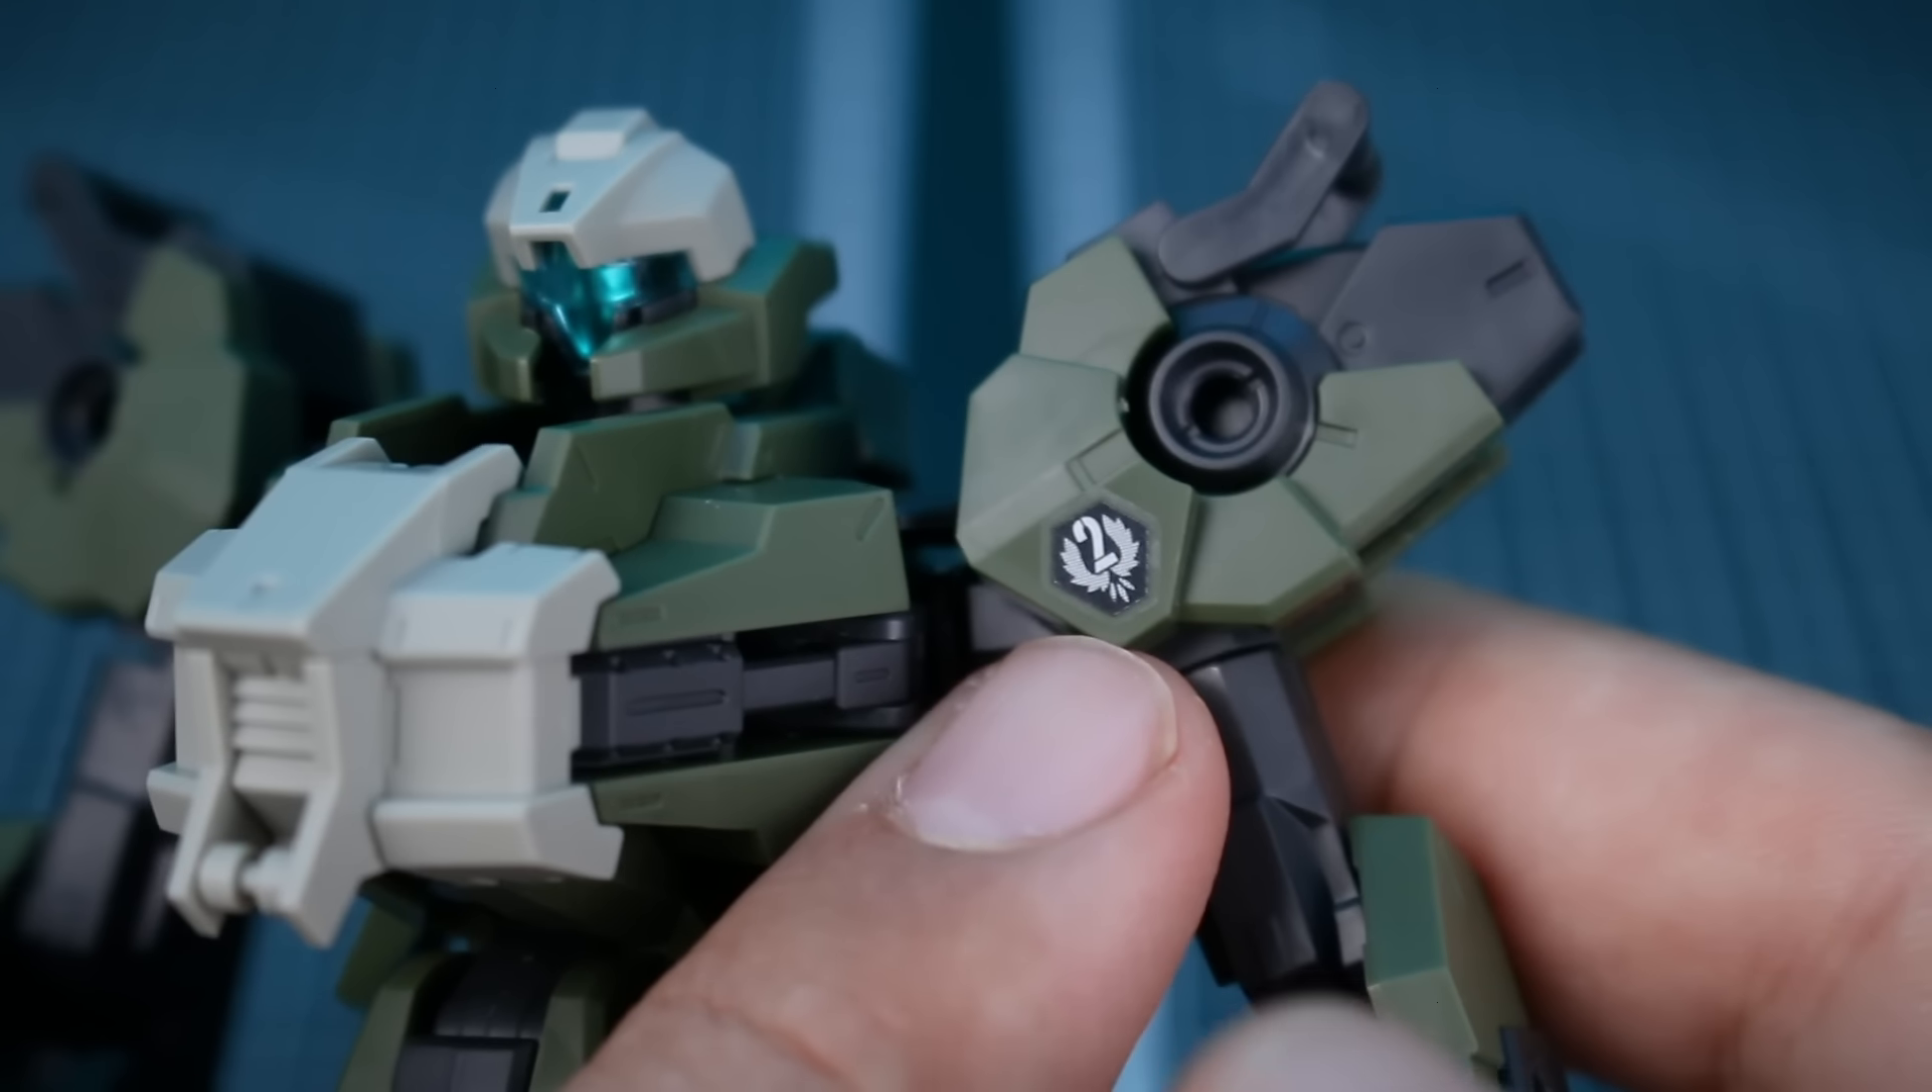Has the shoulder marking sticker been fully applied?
Yes.